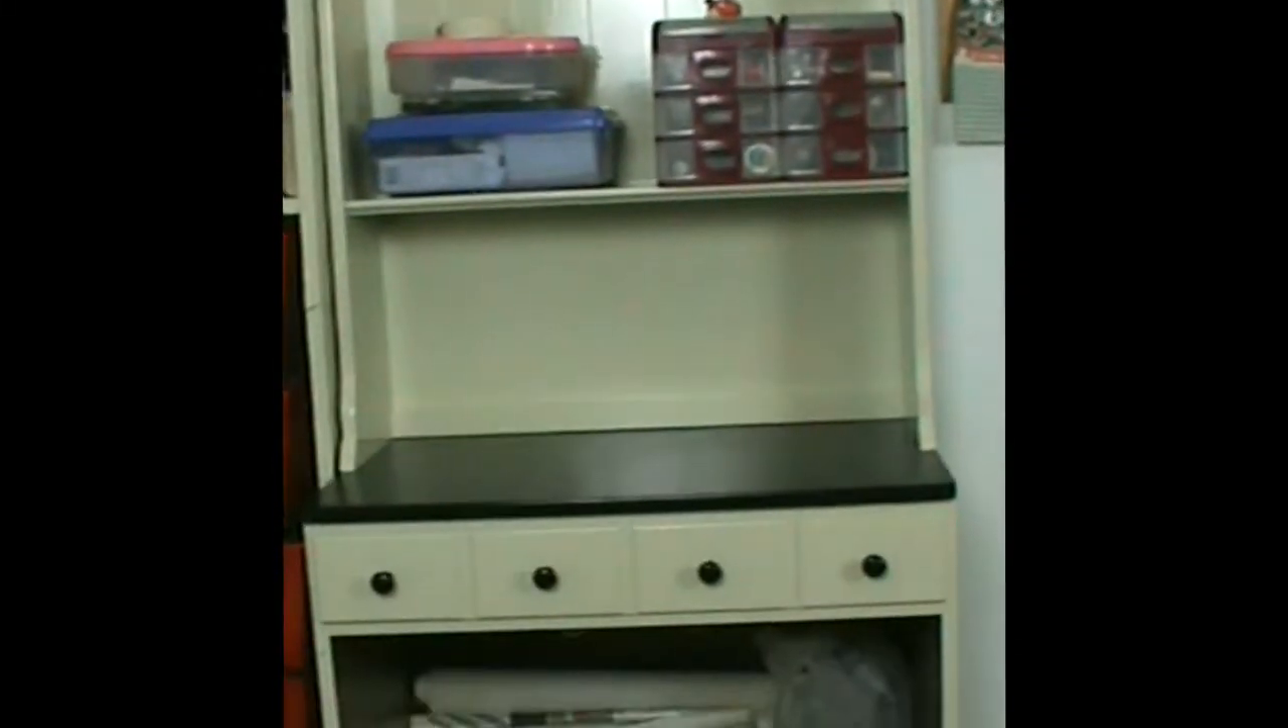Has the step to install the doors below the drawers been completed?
No.